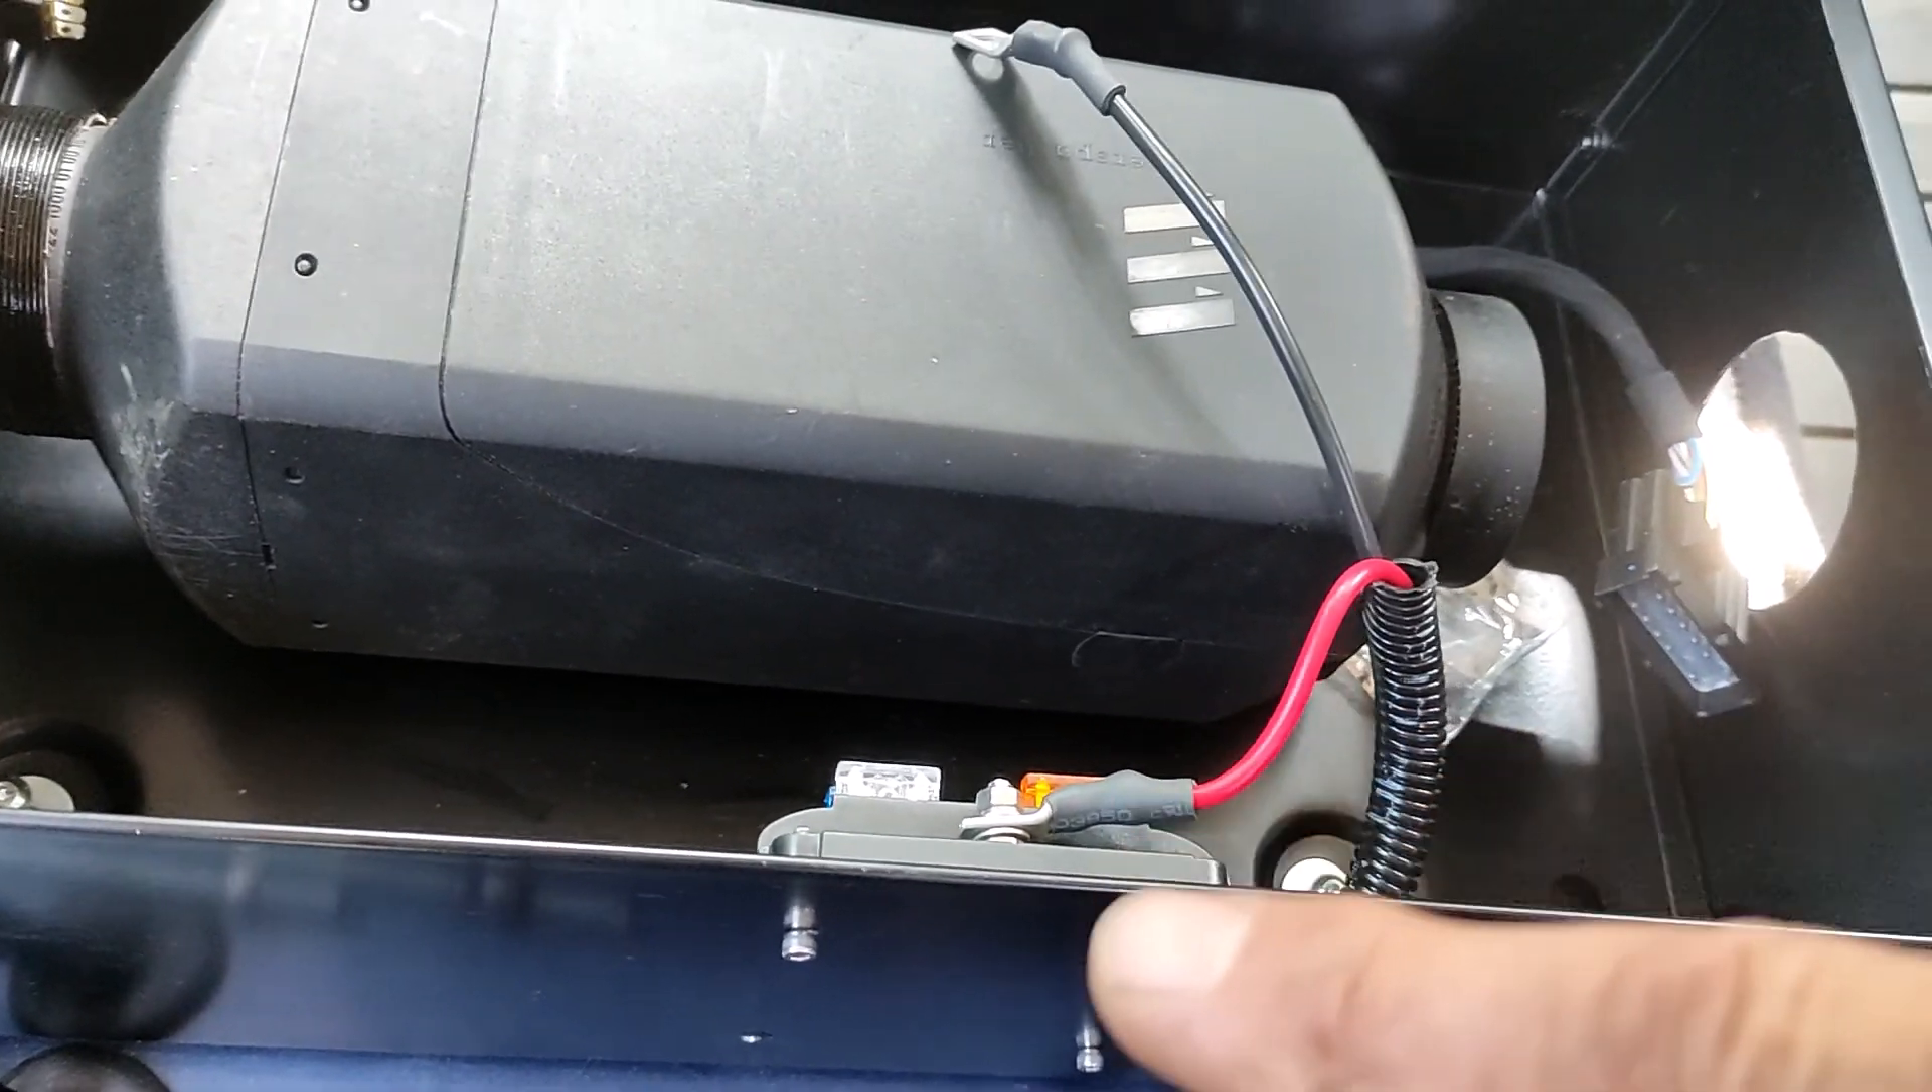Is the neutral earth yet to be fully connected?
Yes.